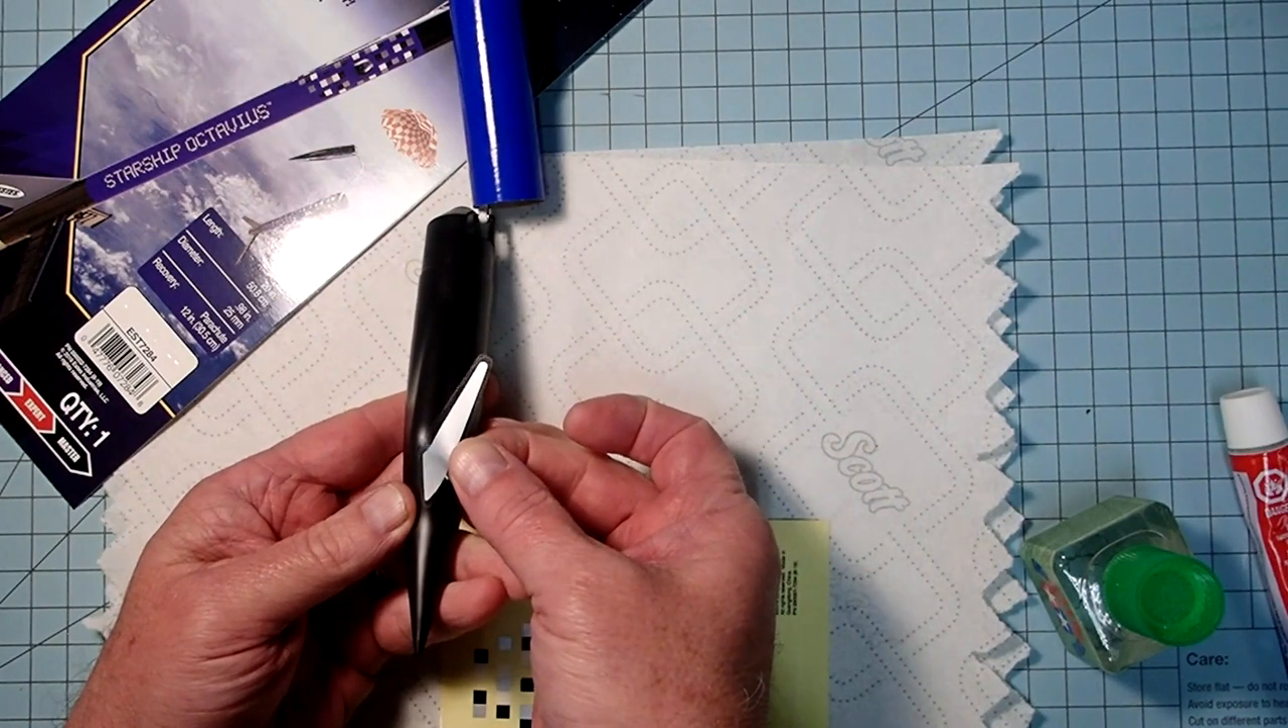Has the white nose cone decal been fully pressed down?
No.